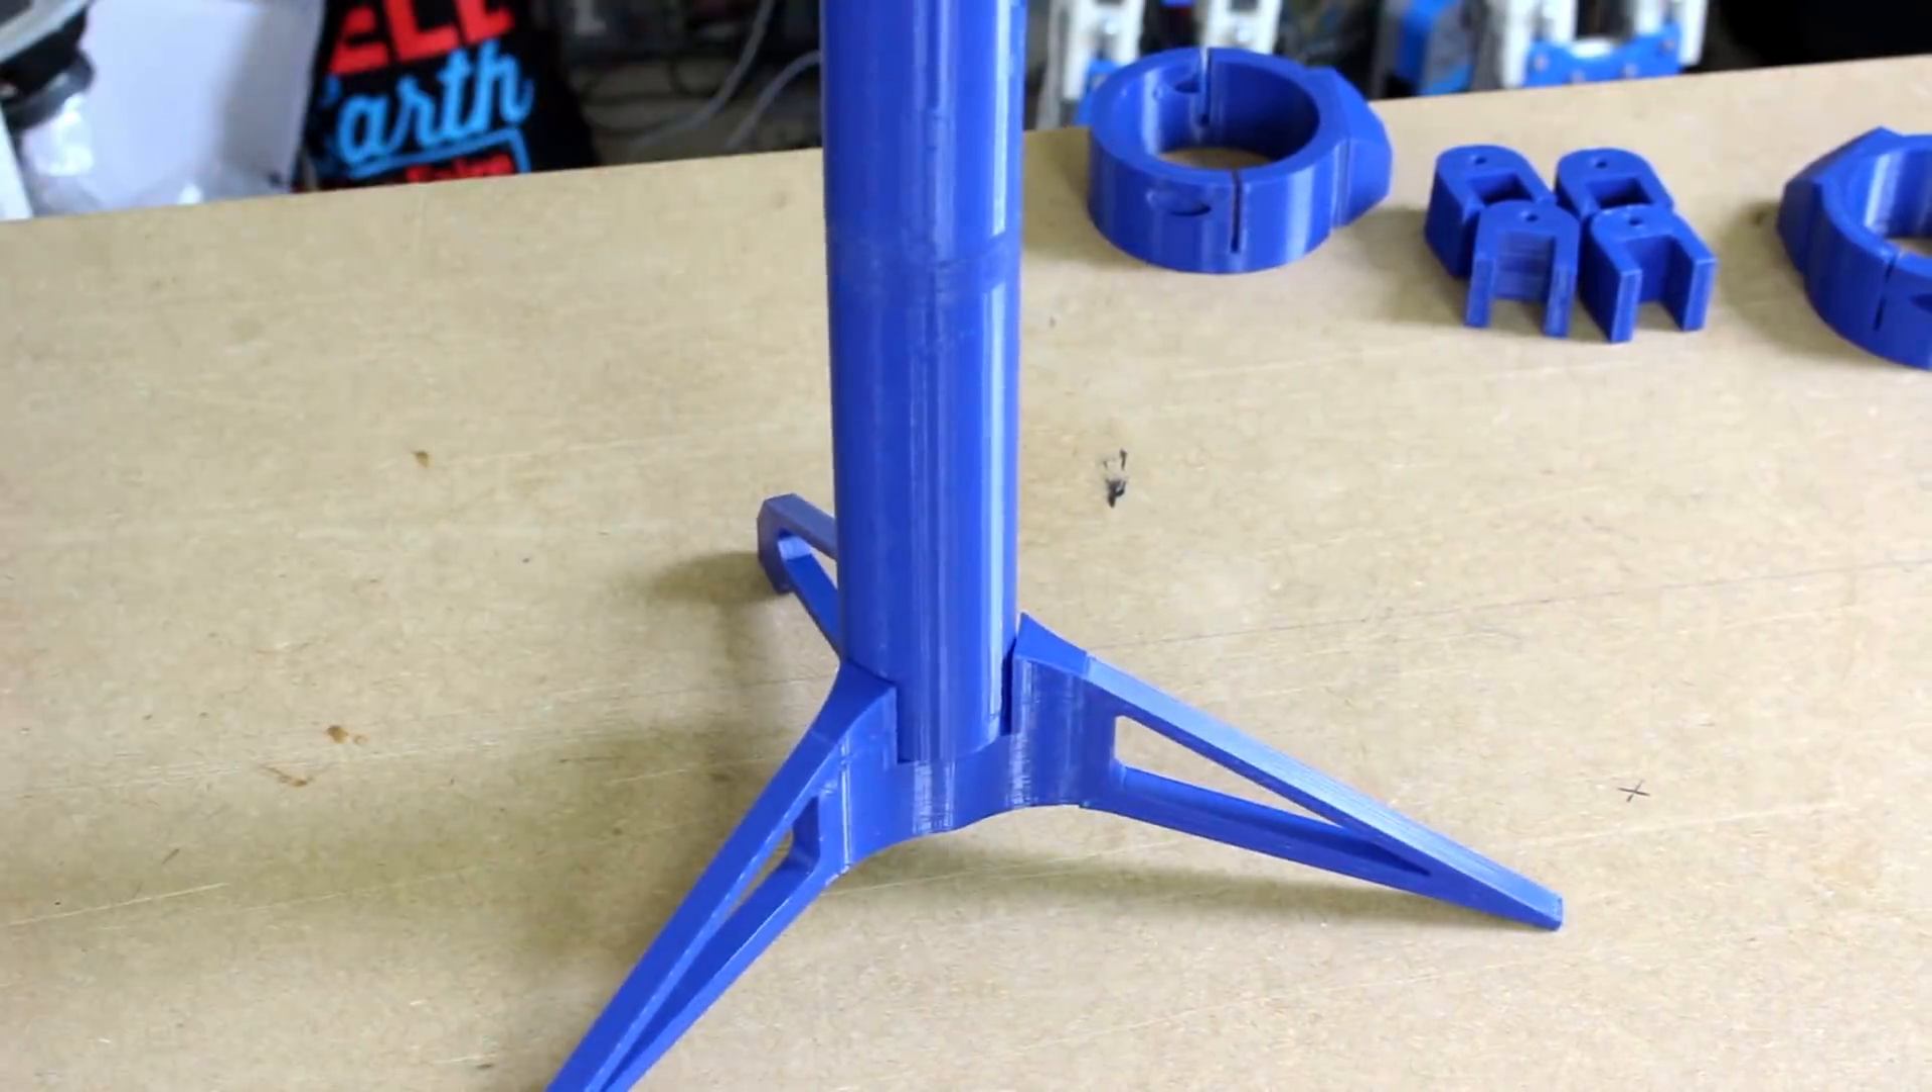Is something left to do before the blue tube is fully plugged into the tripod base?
No.